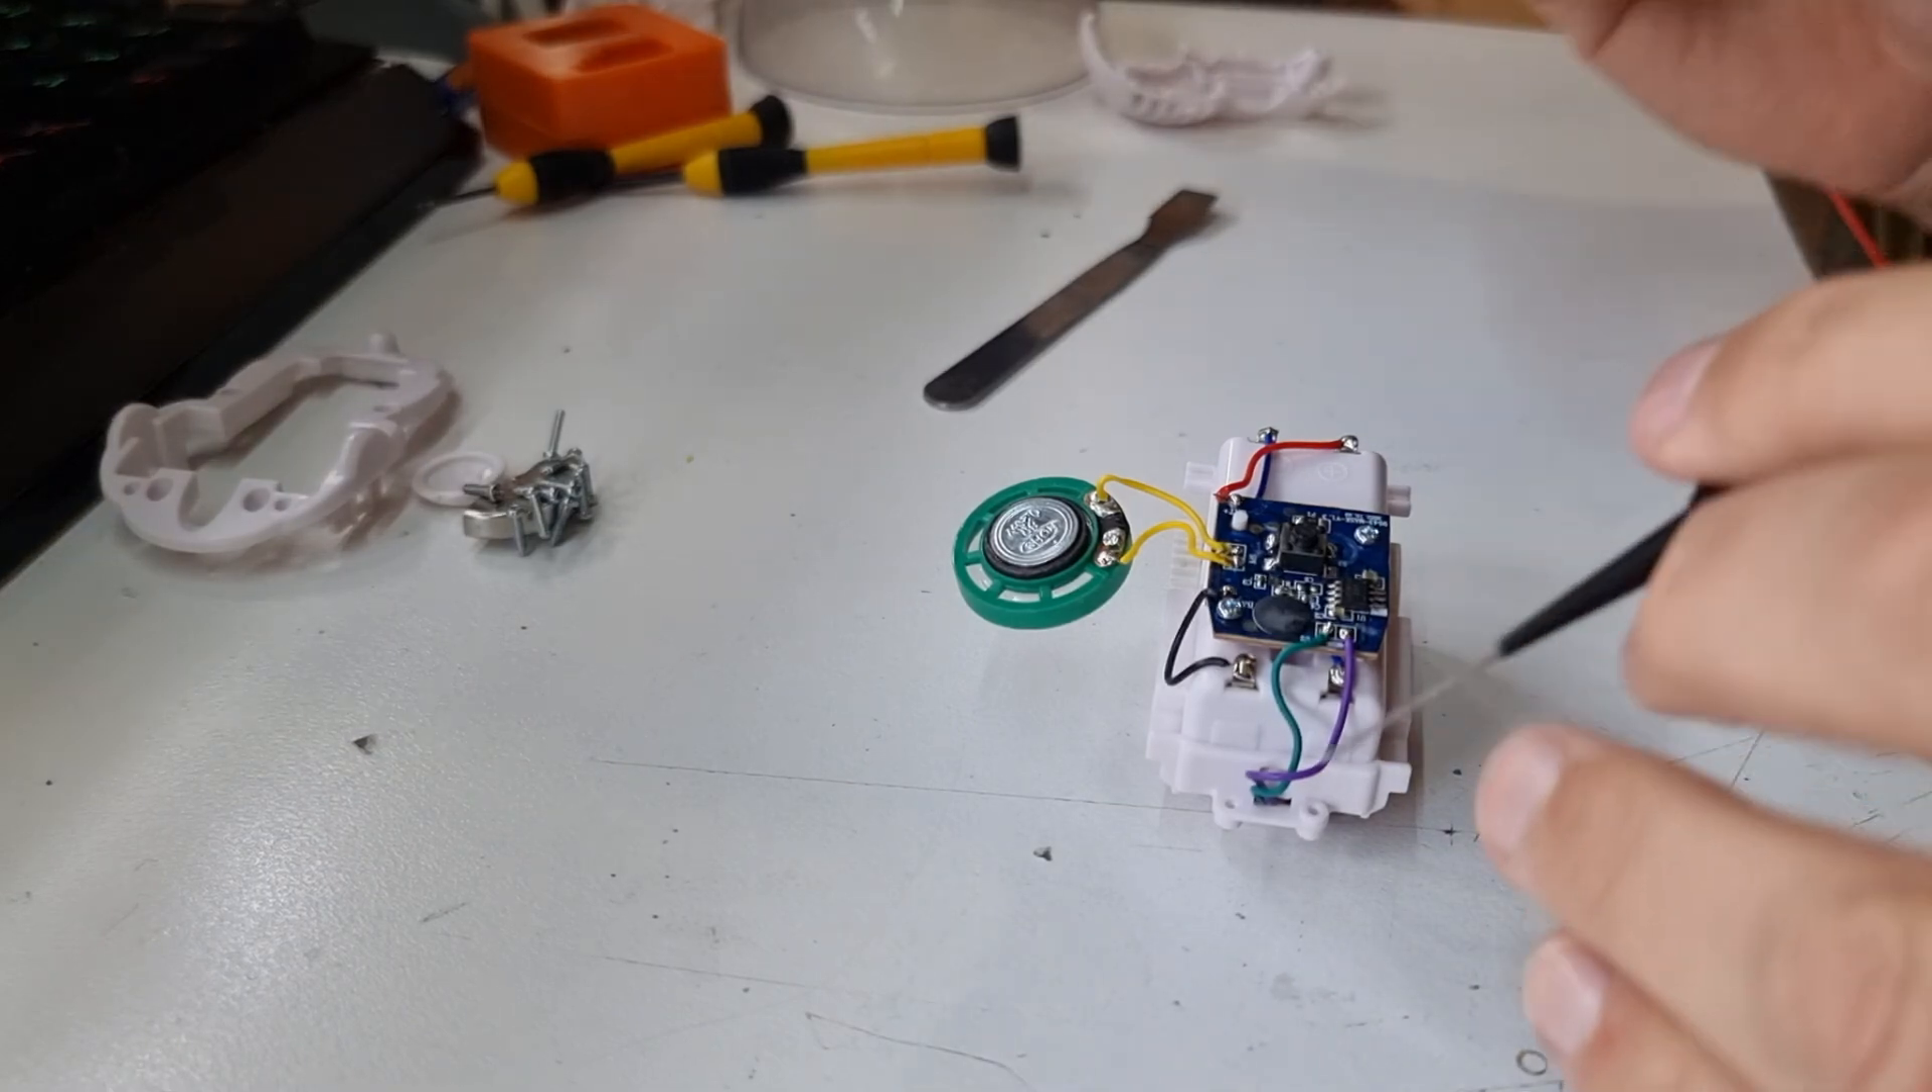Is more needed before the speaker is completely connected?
No.